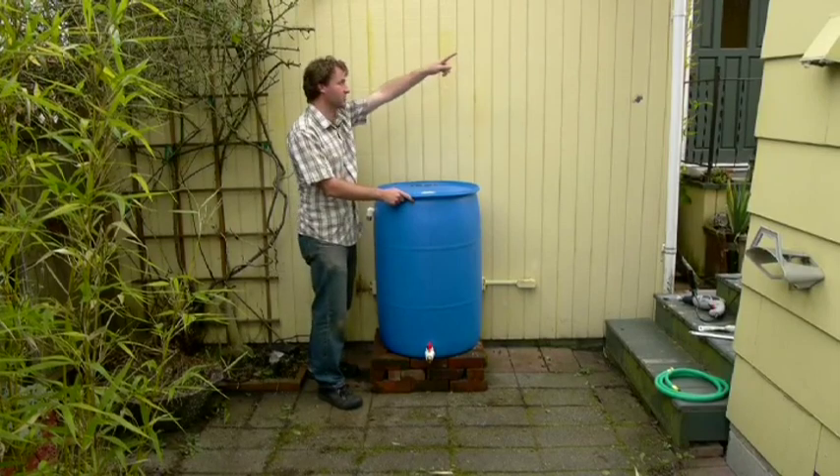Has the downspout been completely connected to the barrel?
No.